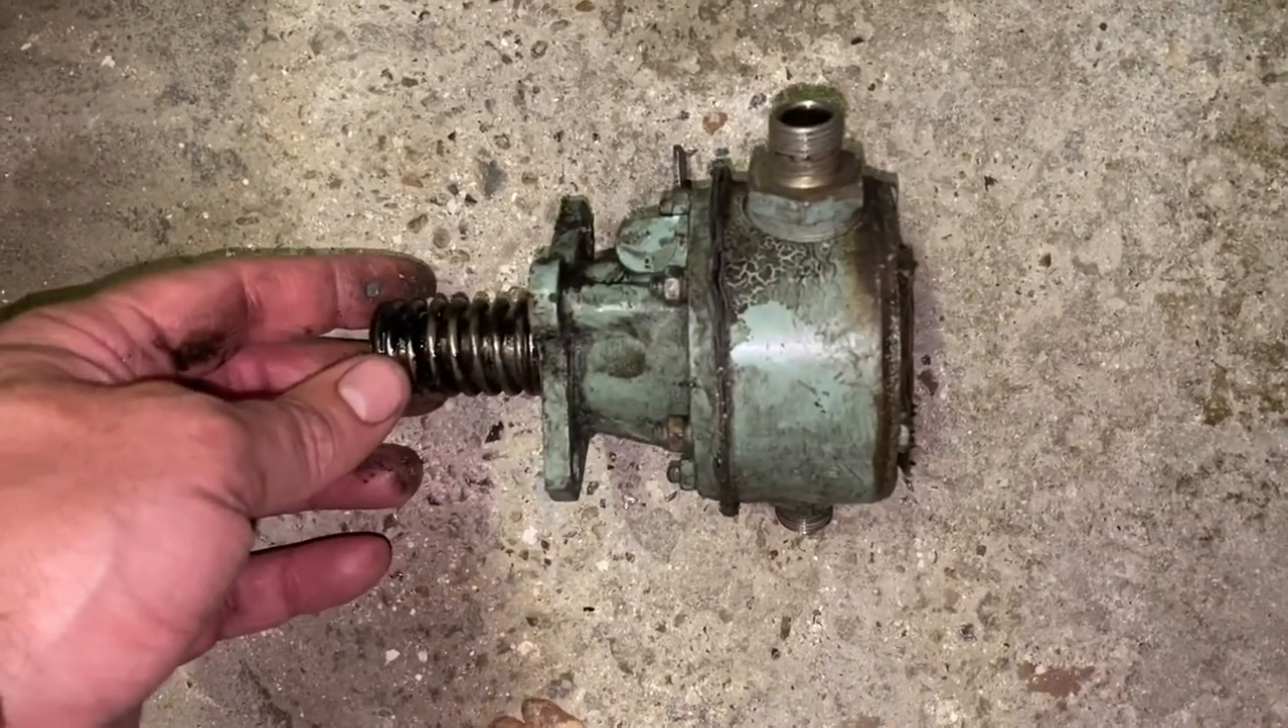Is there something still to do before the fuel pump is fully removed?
No.